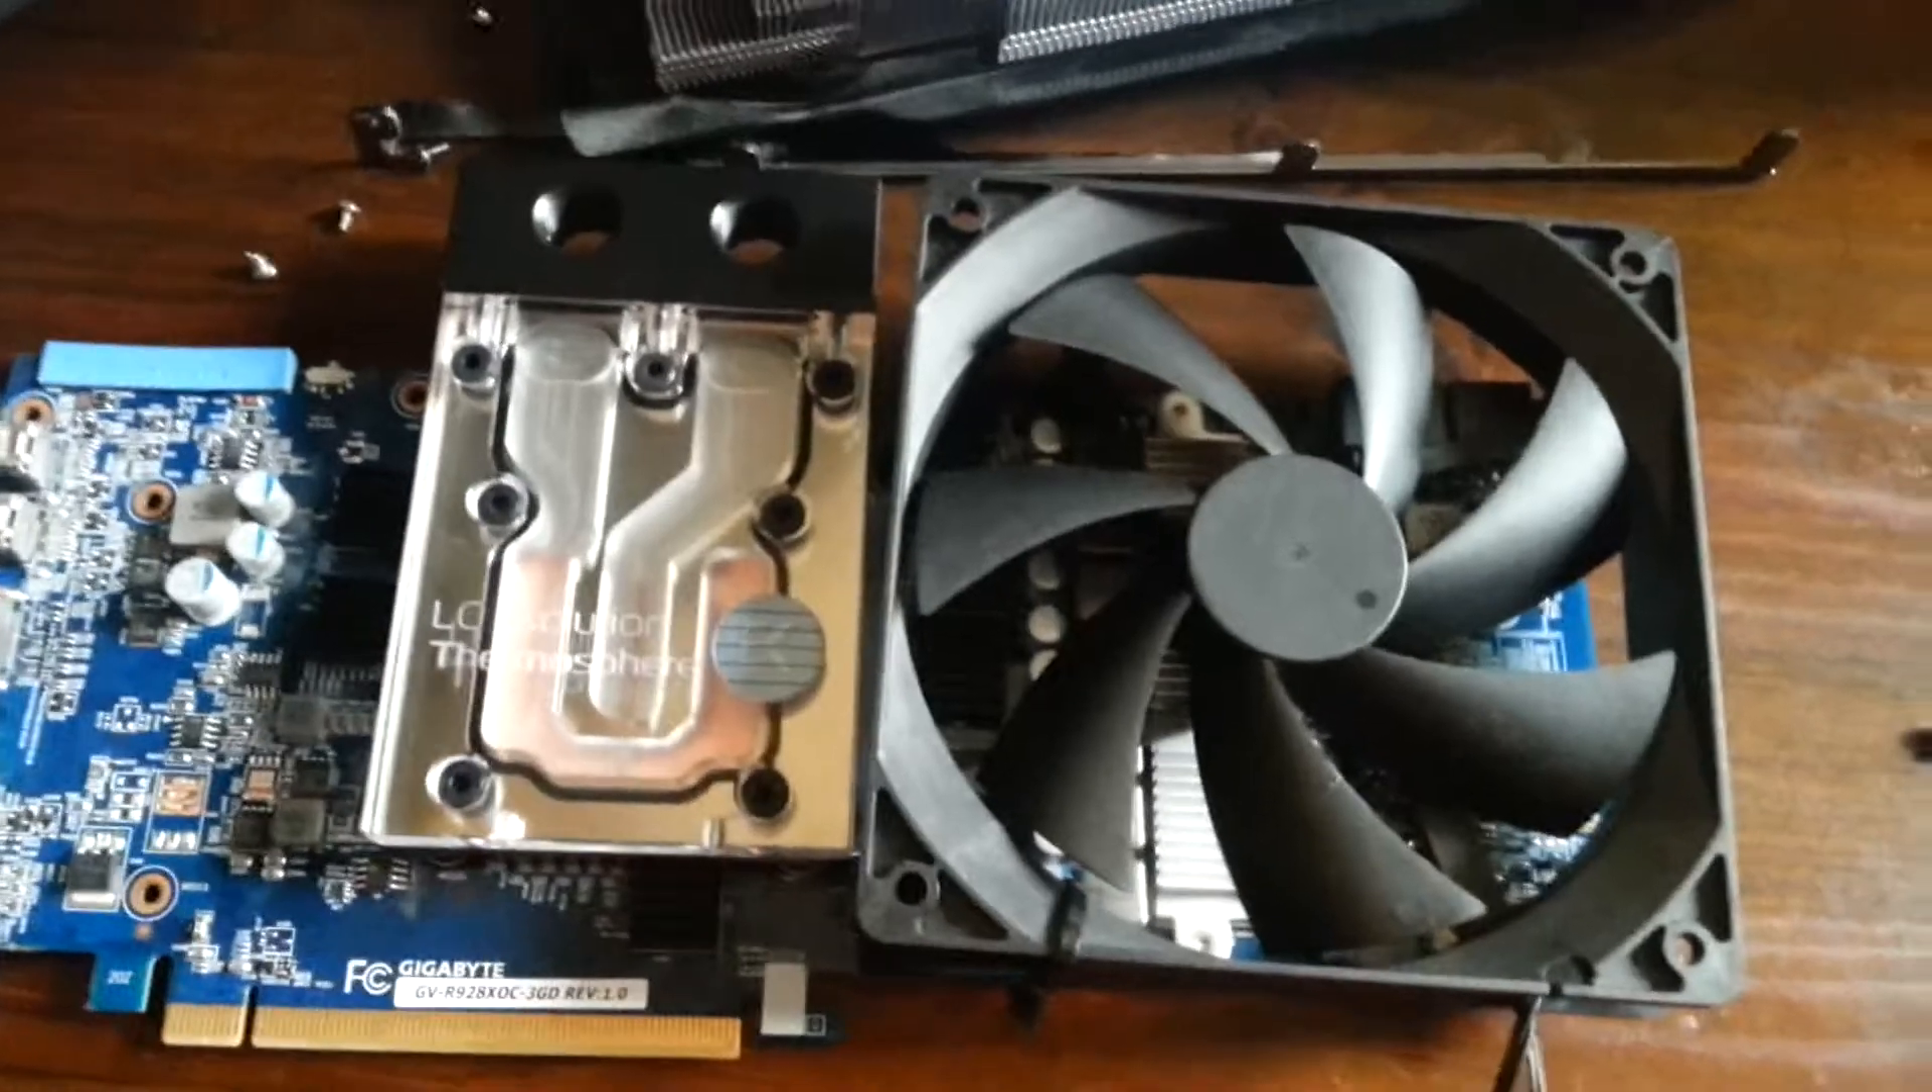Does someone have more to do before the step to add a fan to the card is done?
No.